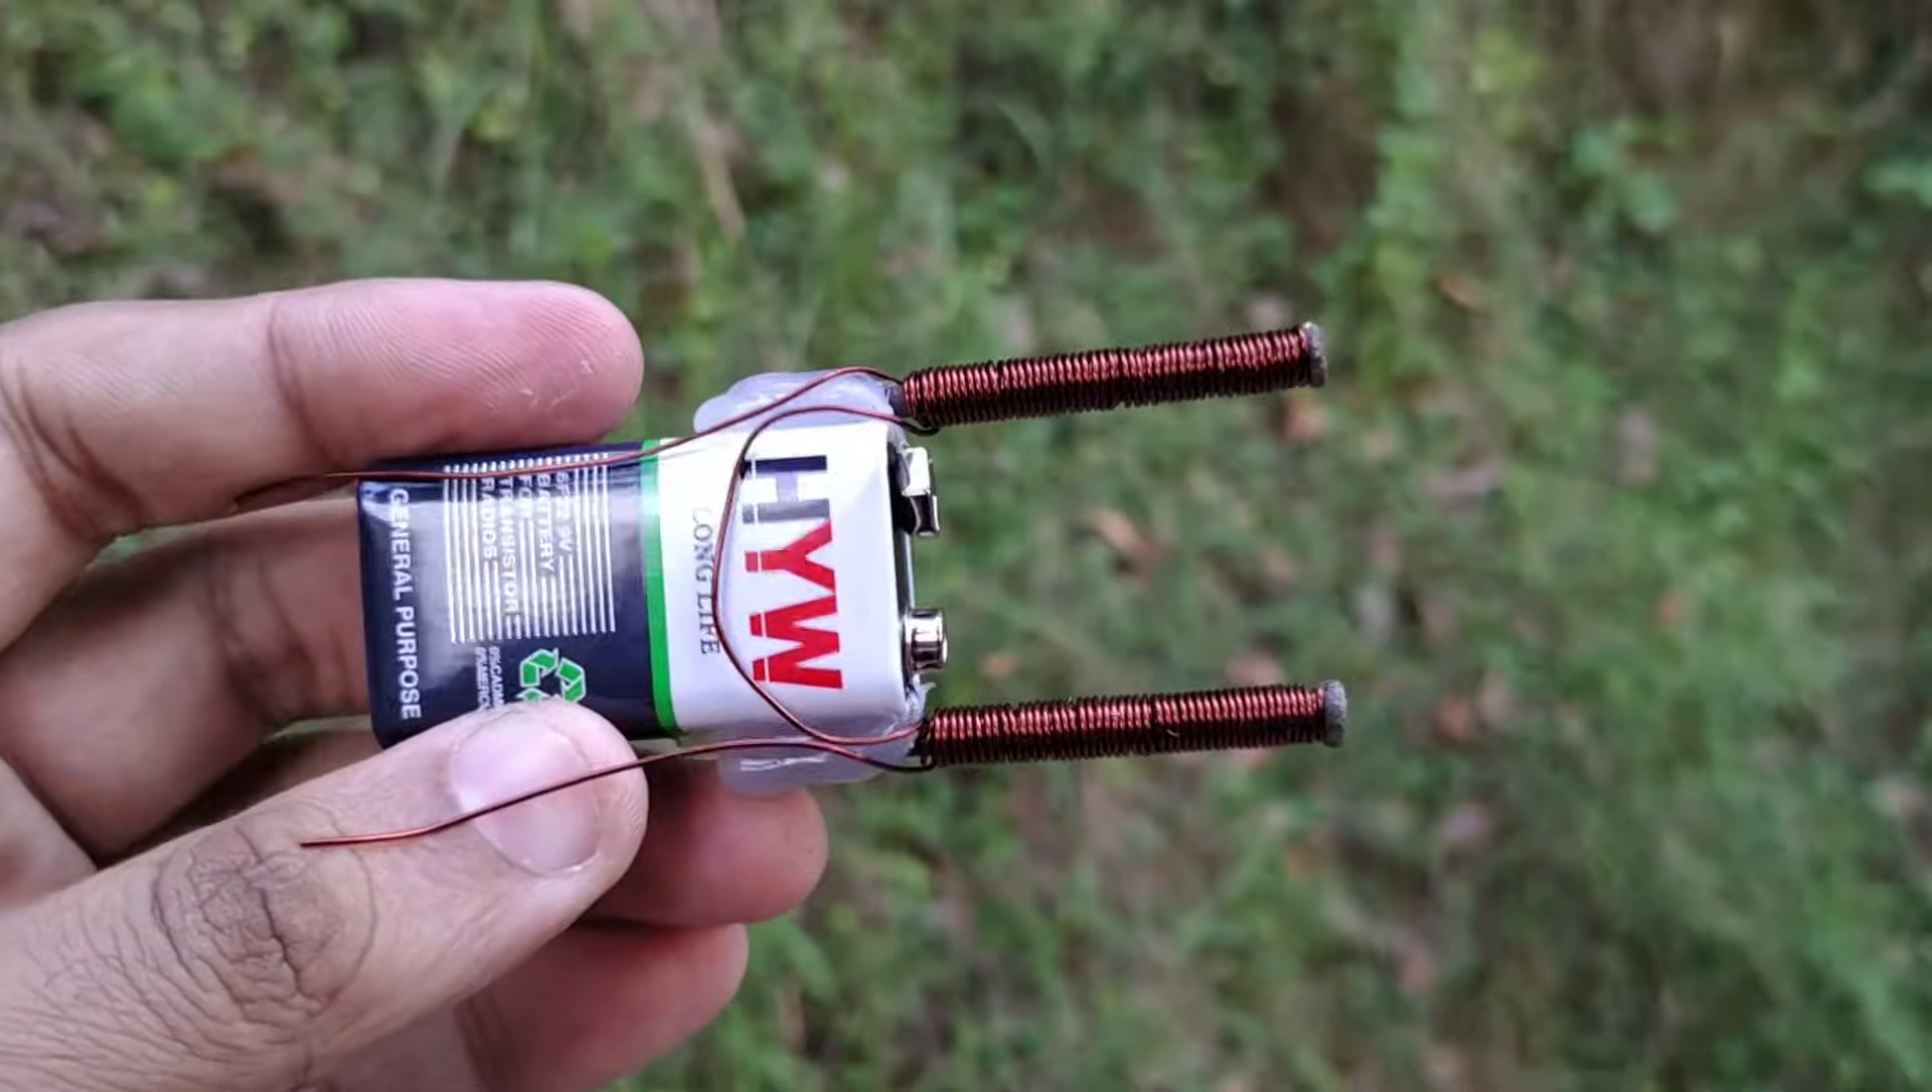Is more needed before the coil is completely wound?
No.